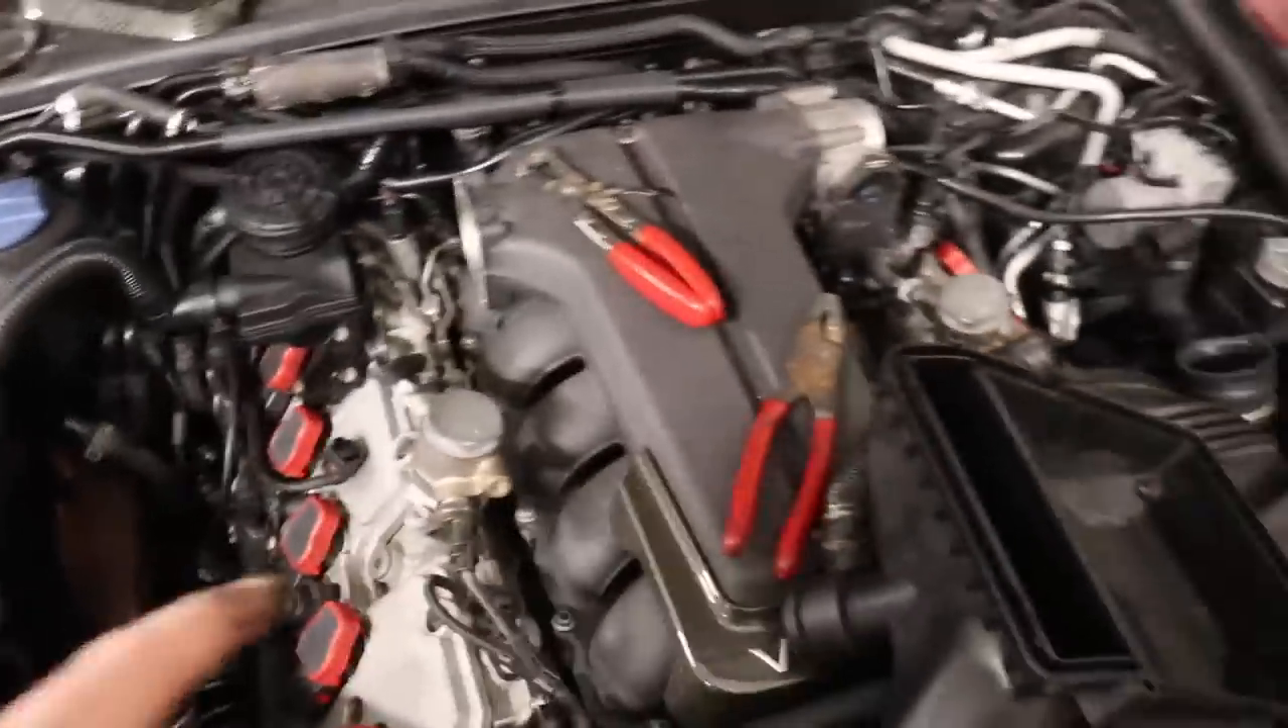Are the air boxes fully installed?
No.